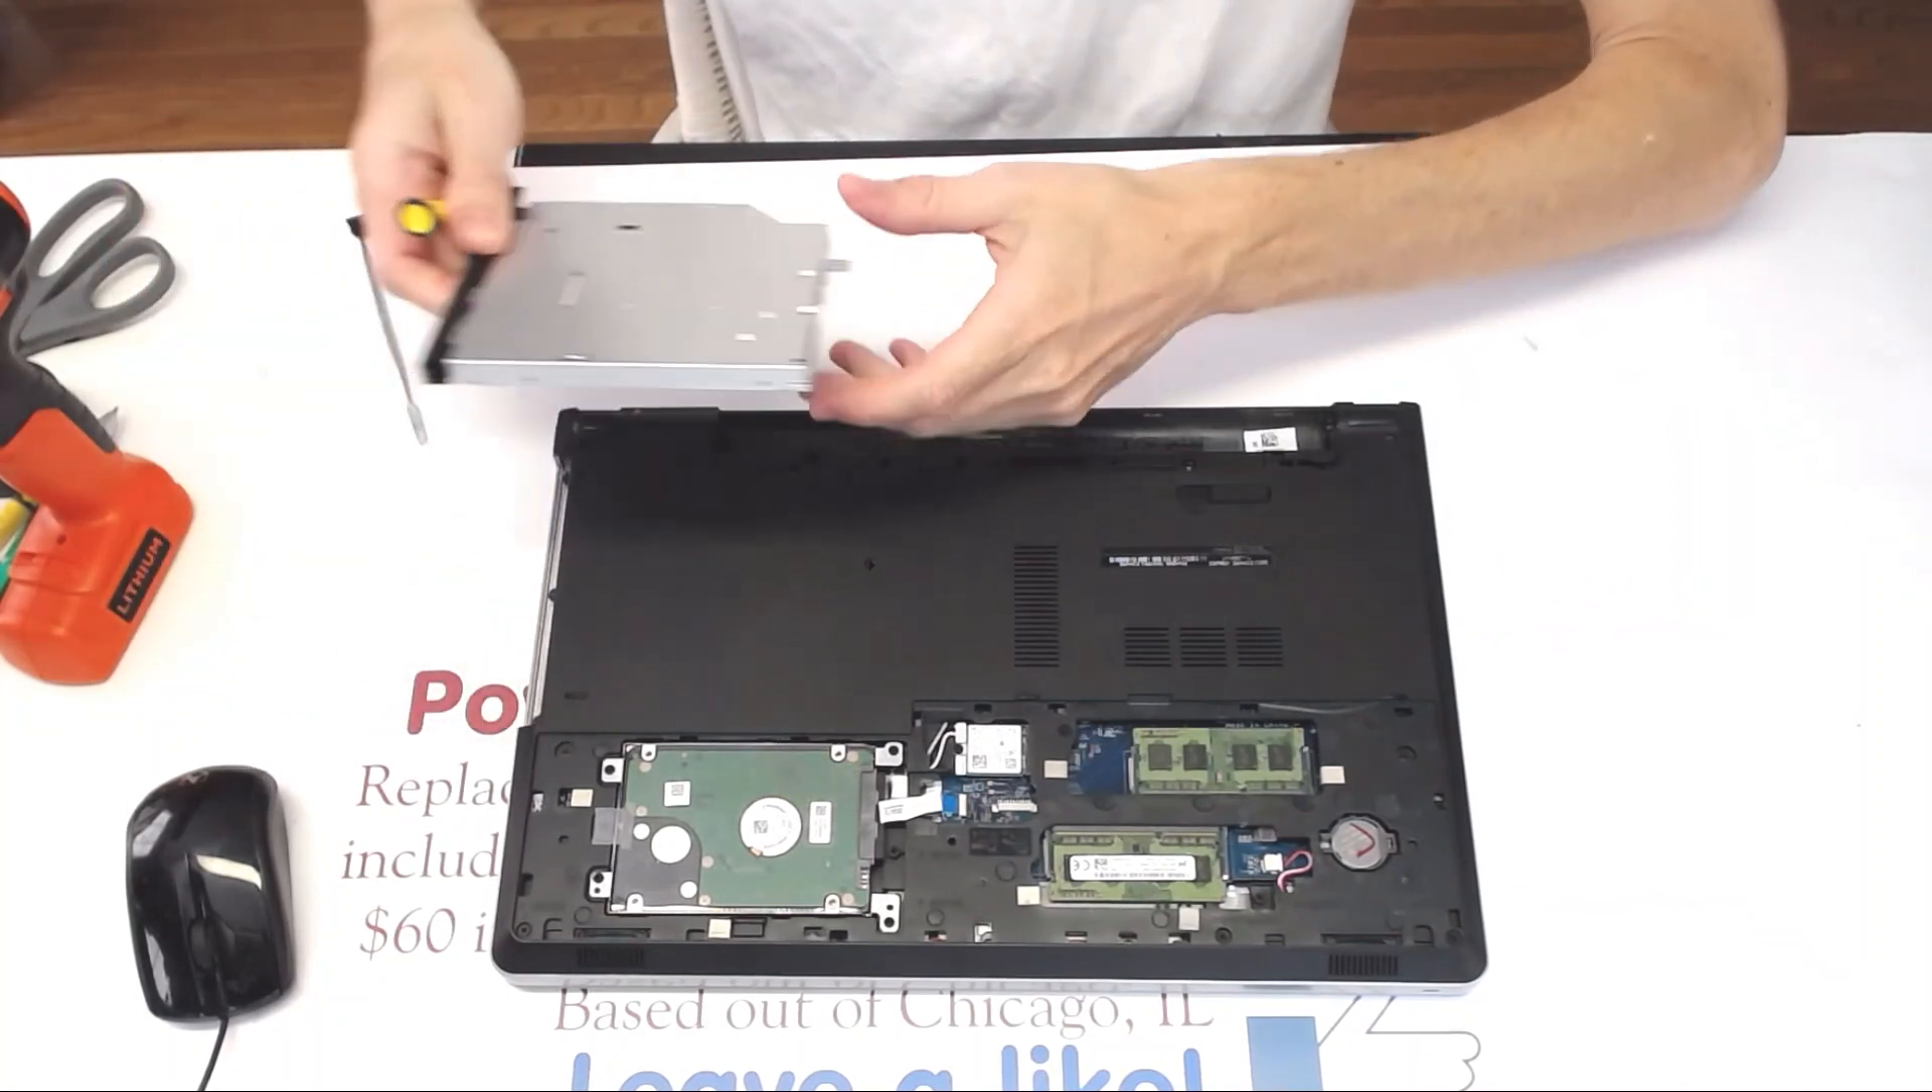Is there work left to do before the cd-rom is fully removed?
No.